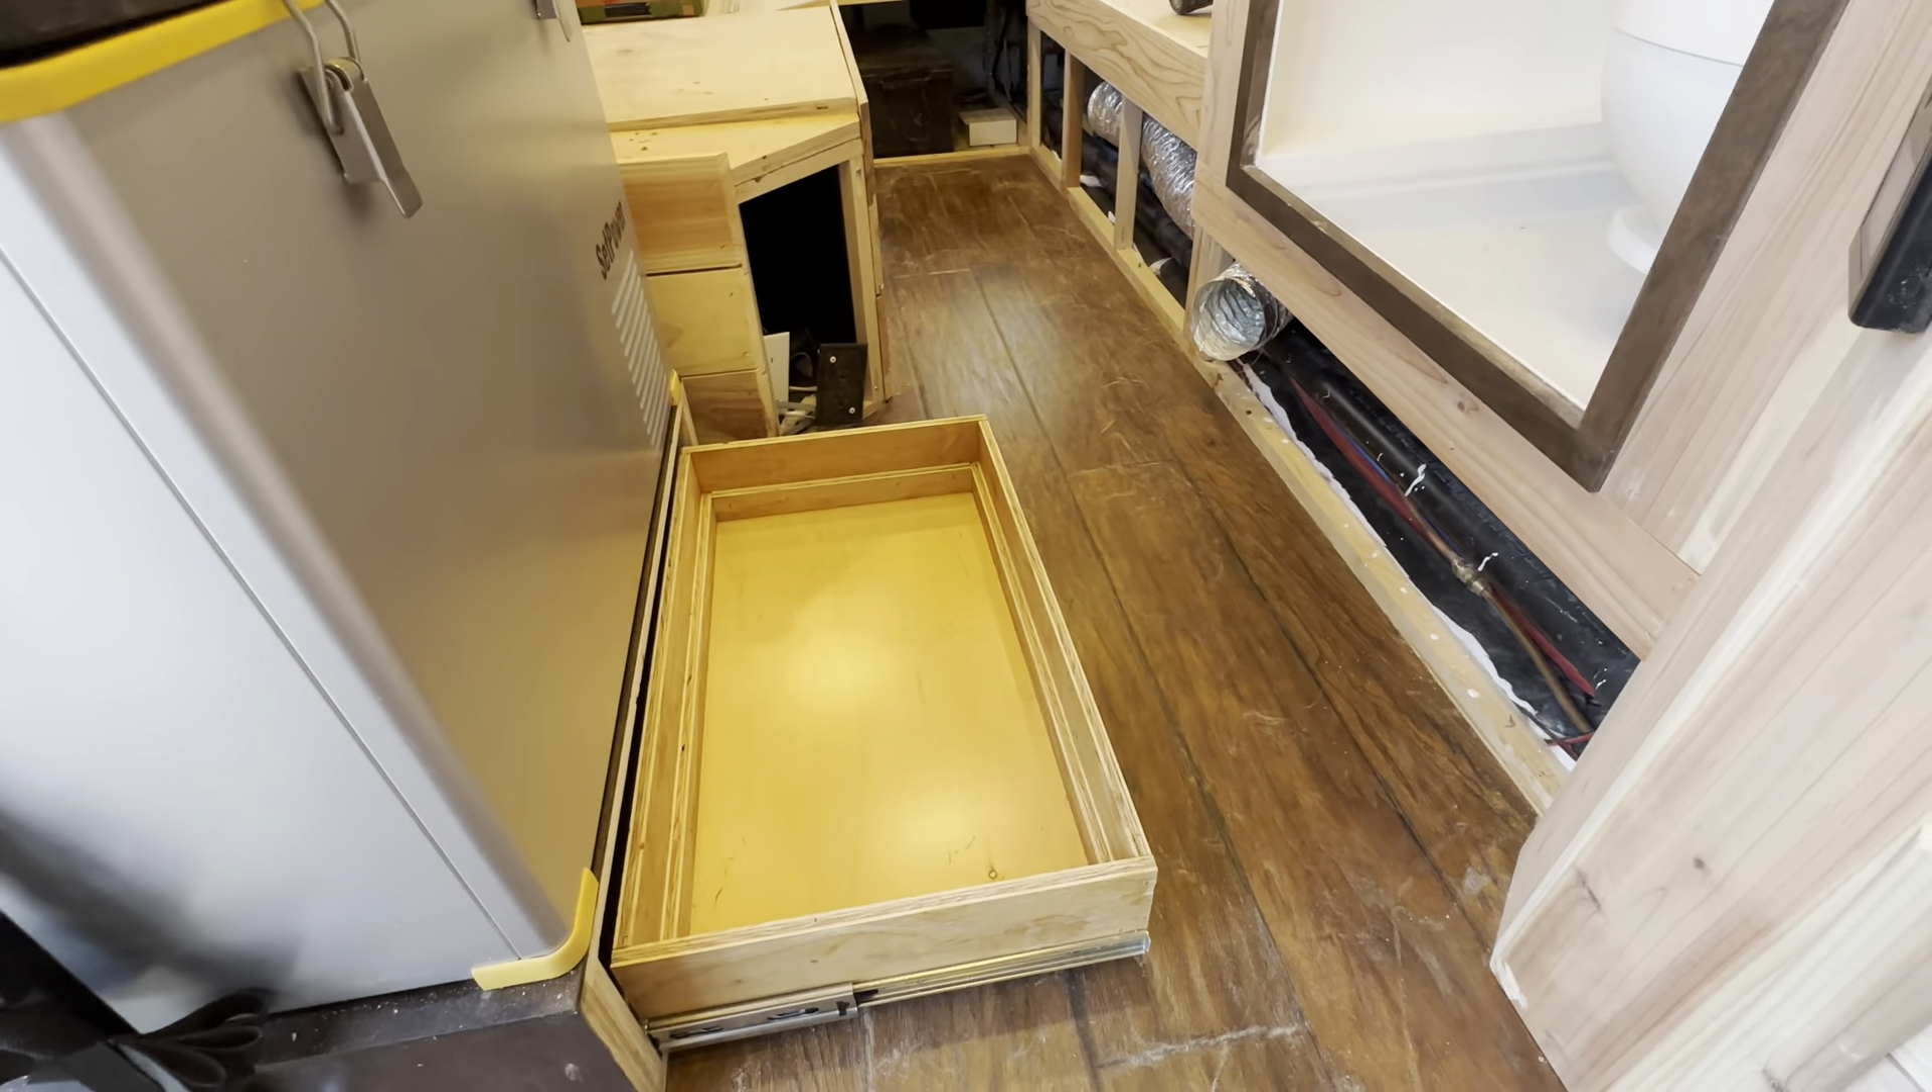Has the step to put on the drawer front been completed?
No.